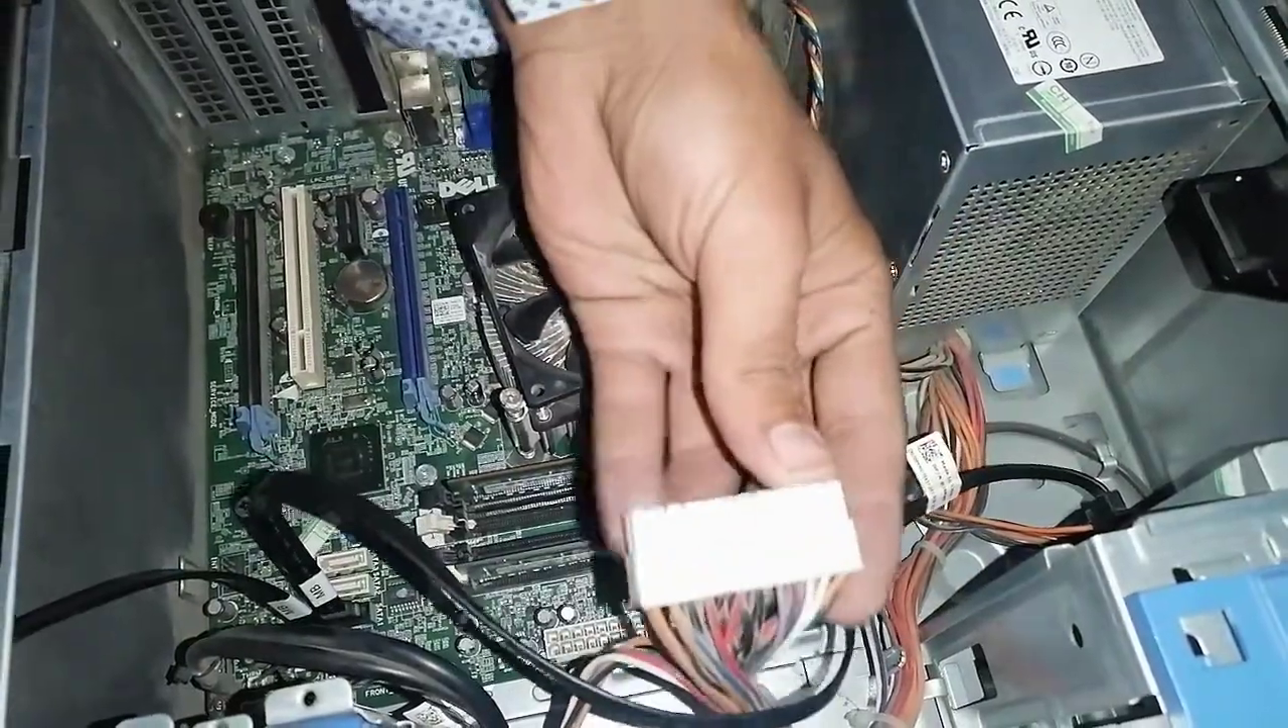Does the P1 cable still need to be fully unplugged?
No.